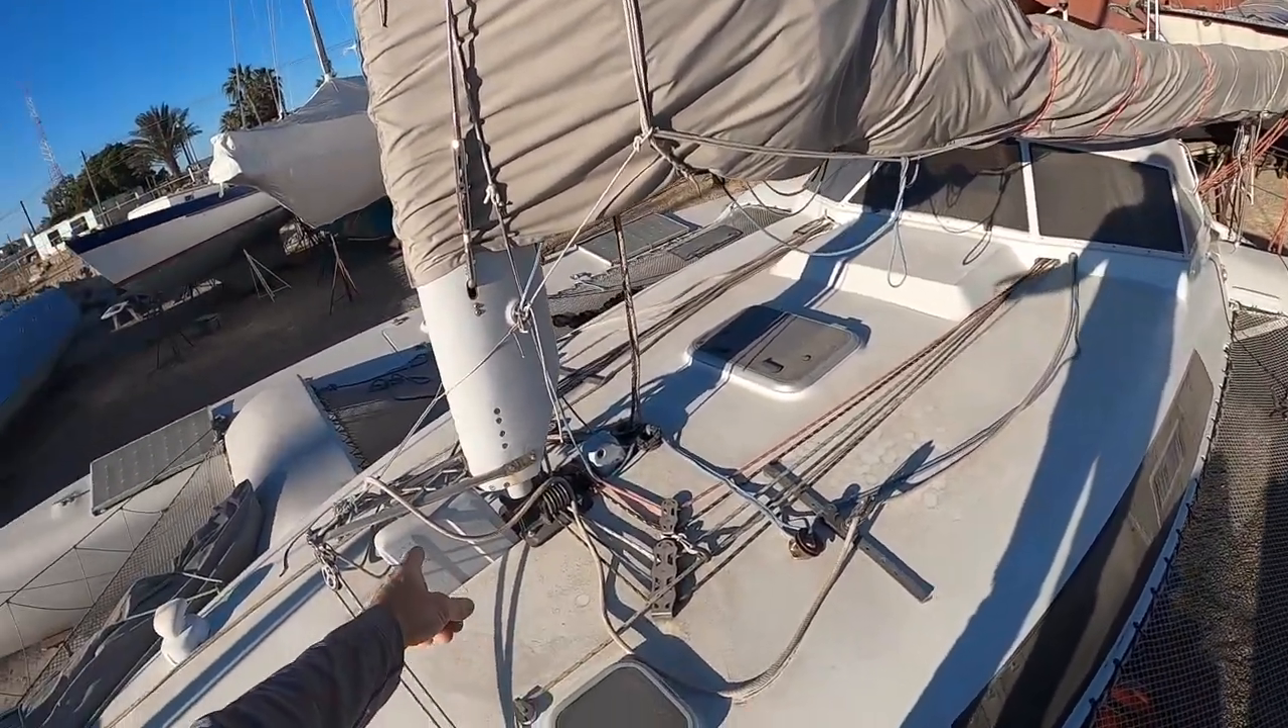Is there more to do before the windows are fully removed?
Yes.